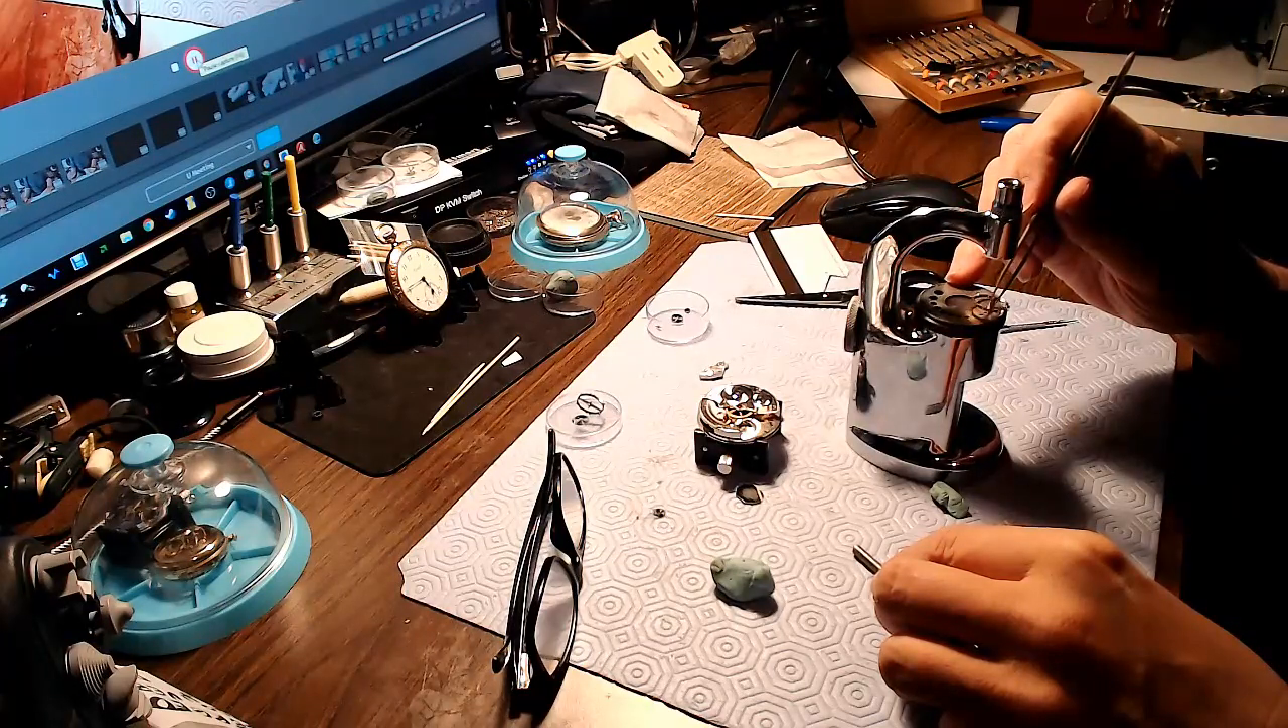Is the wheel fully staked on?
No.